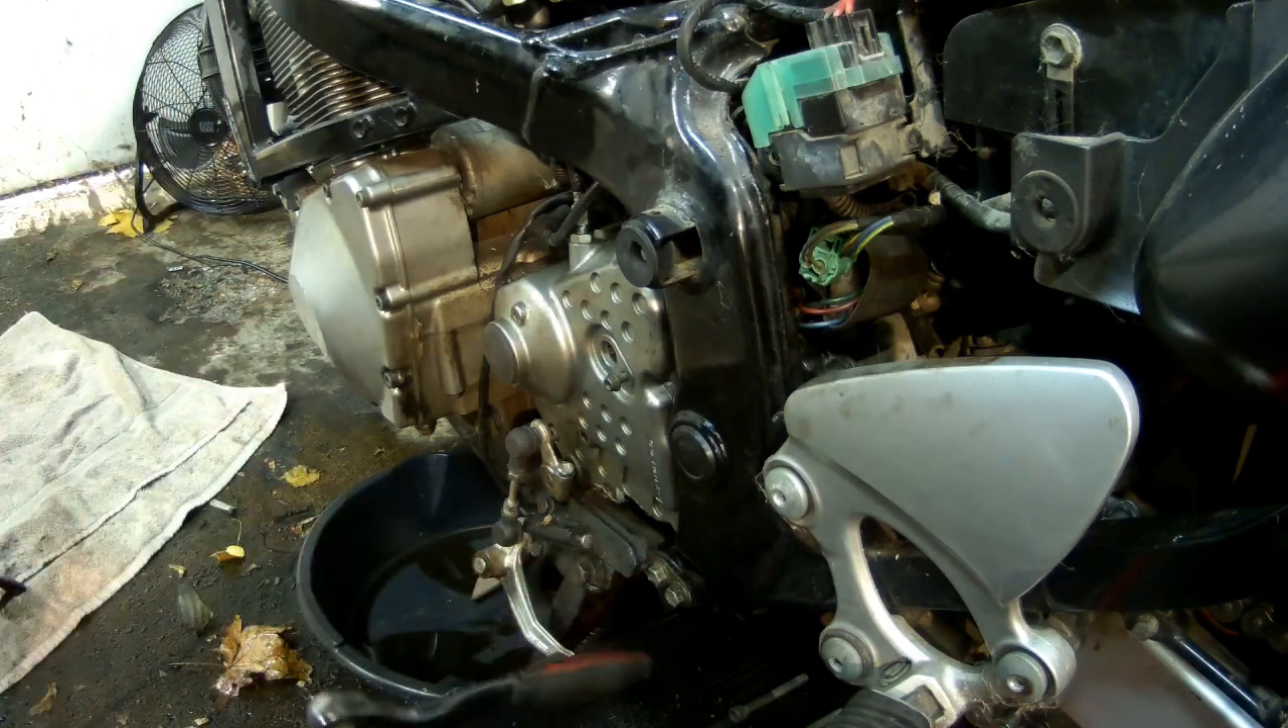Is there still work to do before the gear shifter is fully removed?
Yes.